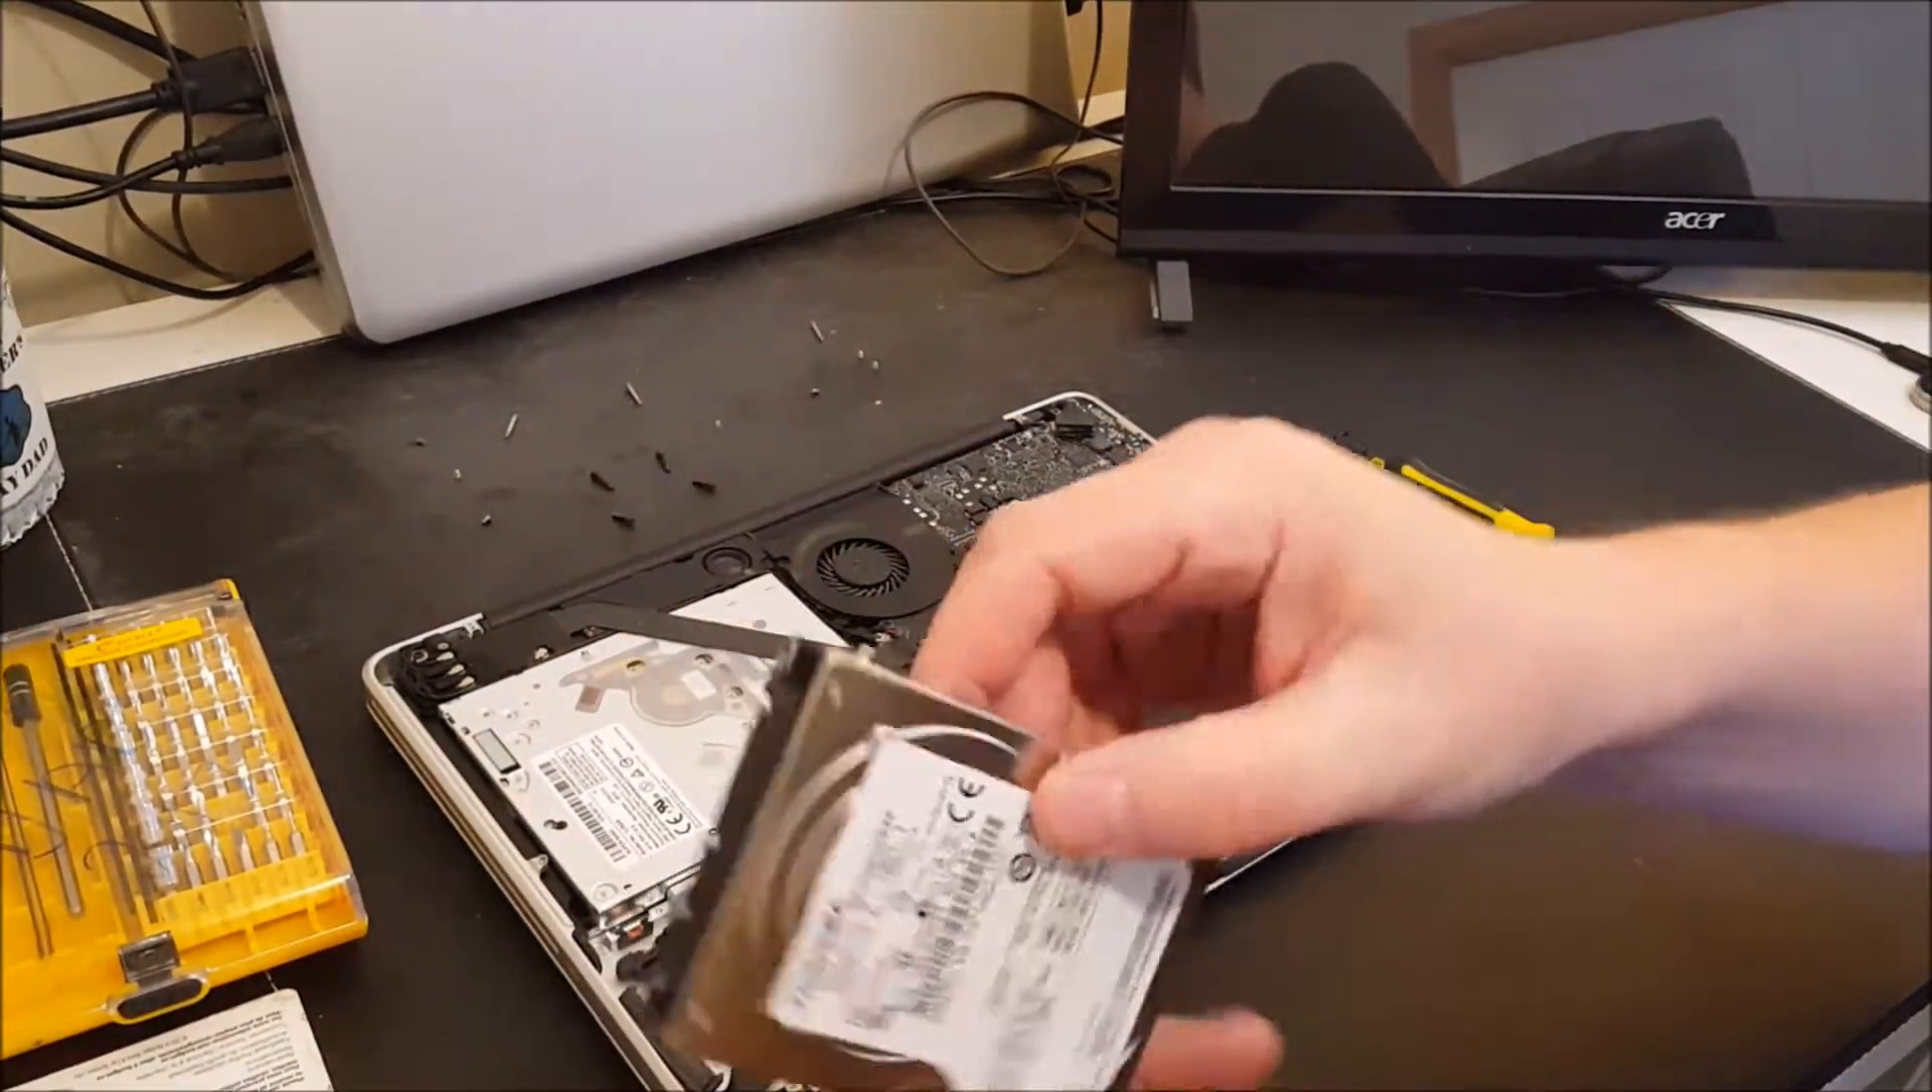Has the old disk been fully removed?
Yes.